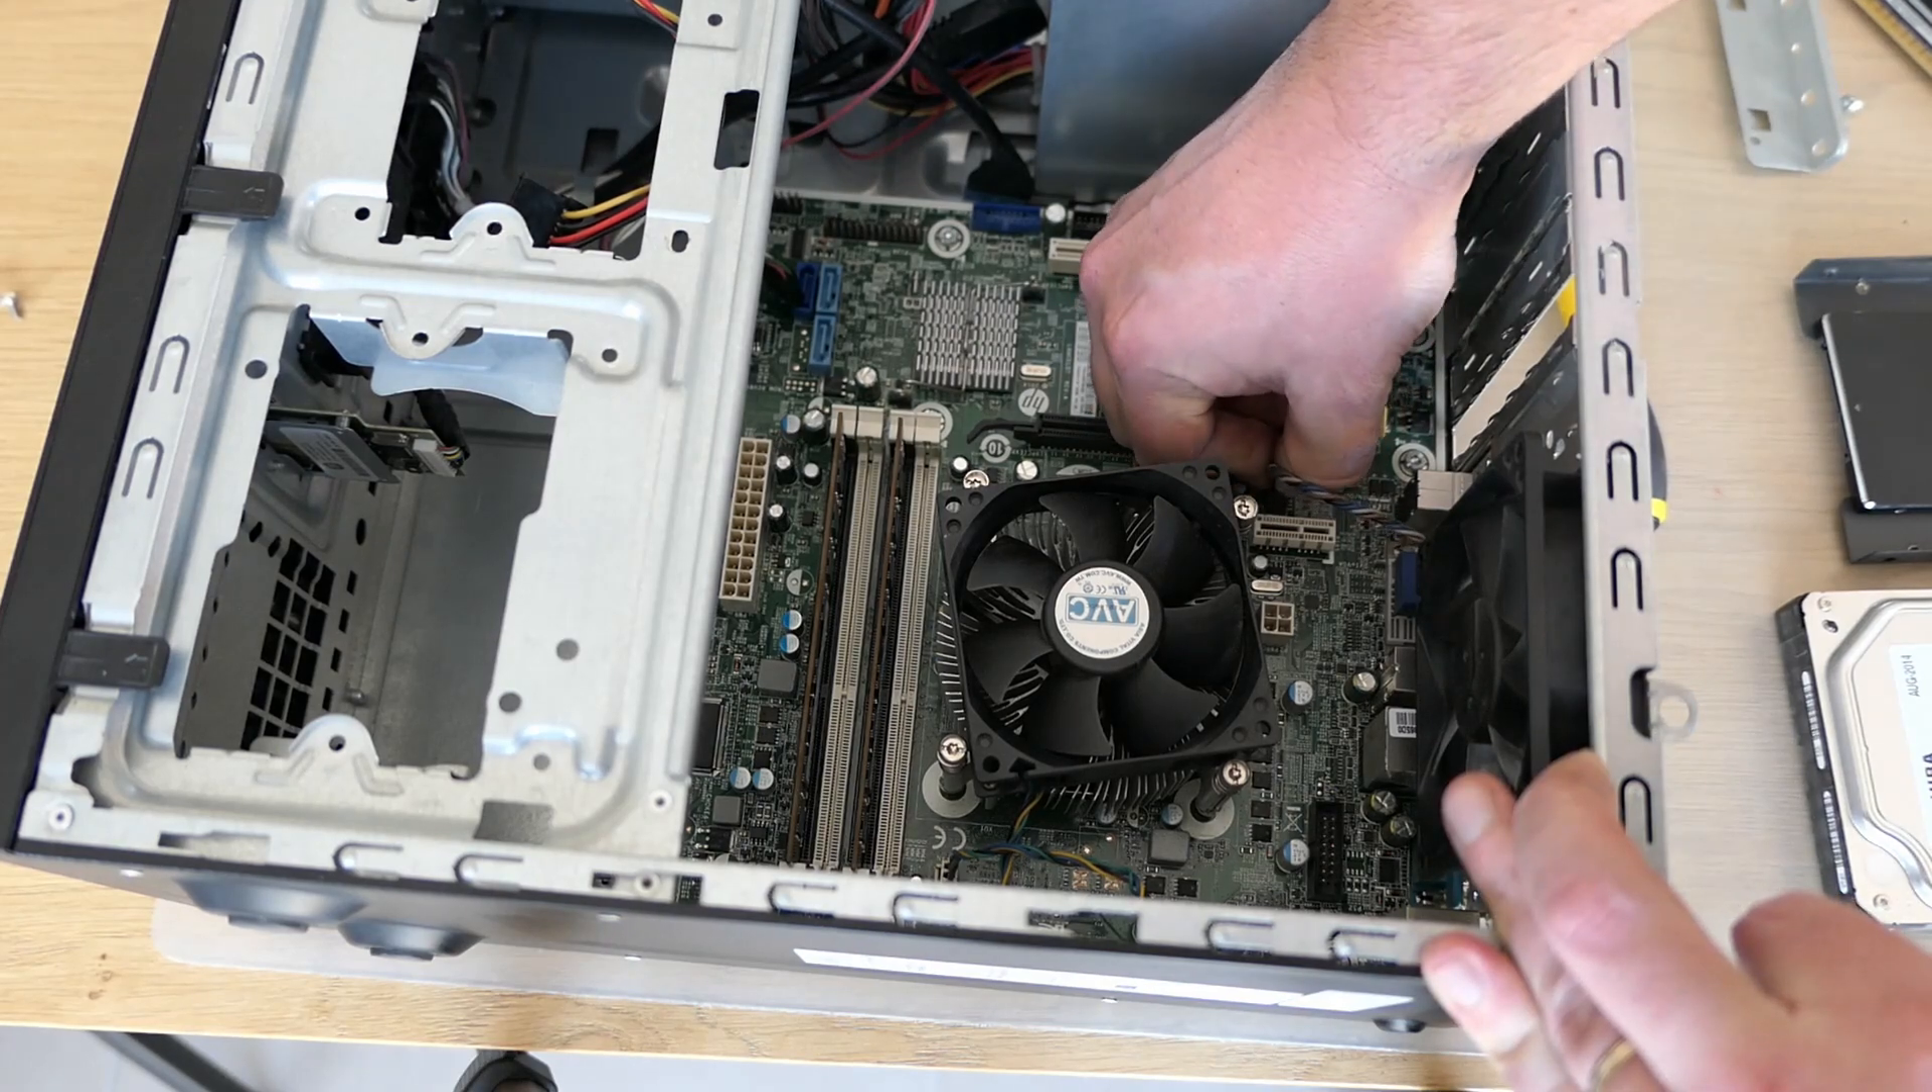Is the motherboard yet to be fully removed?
Yes.